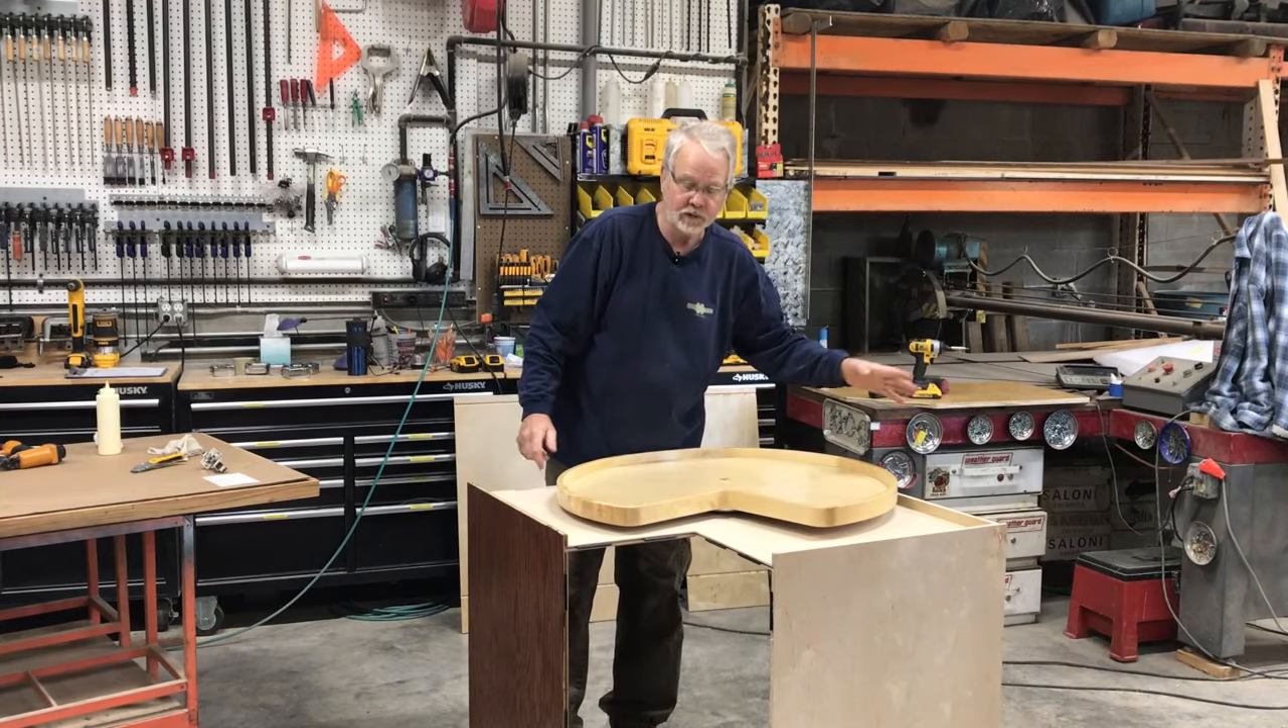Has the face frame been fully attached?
No.